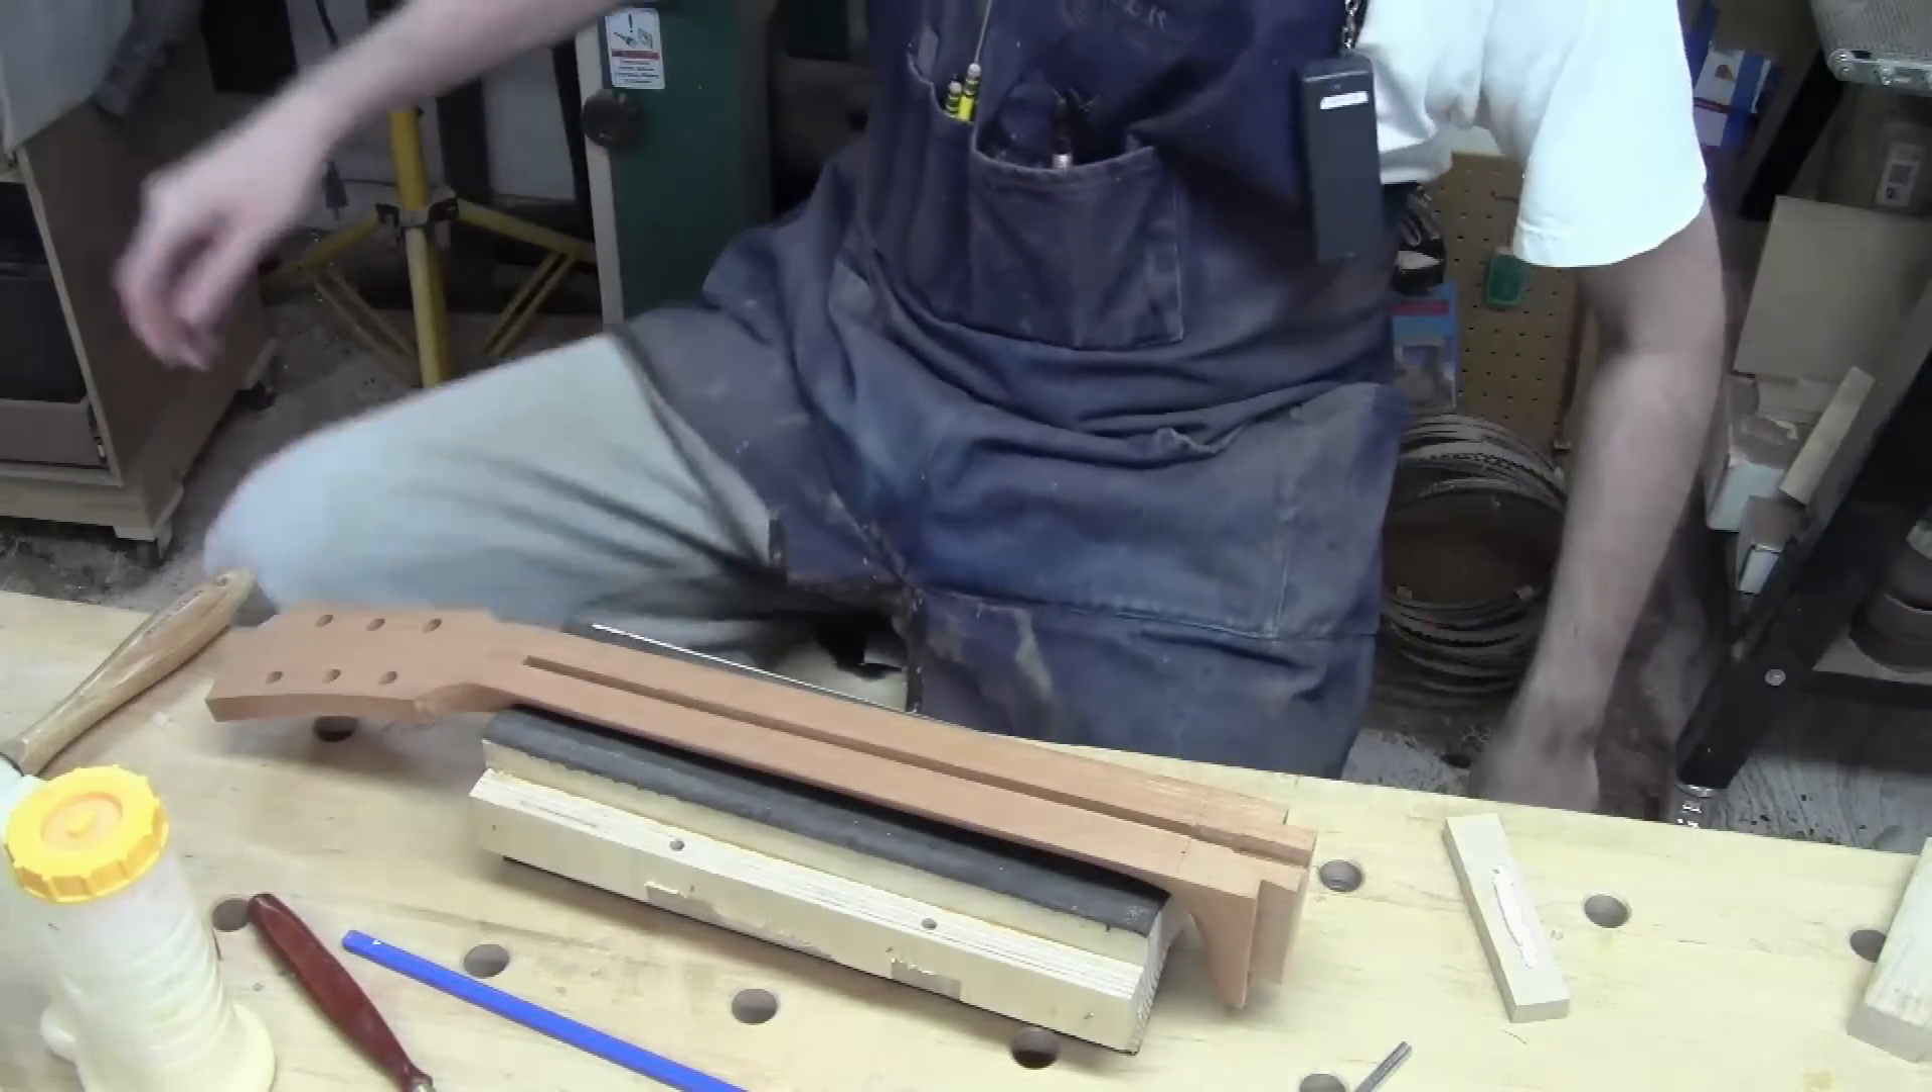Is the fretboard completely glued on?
No.